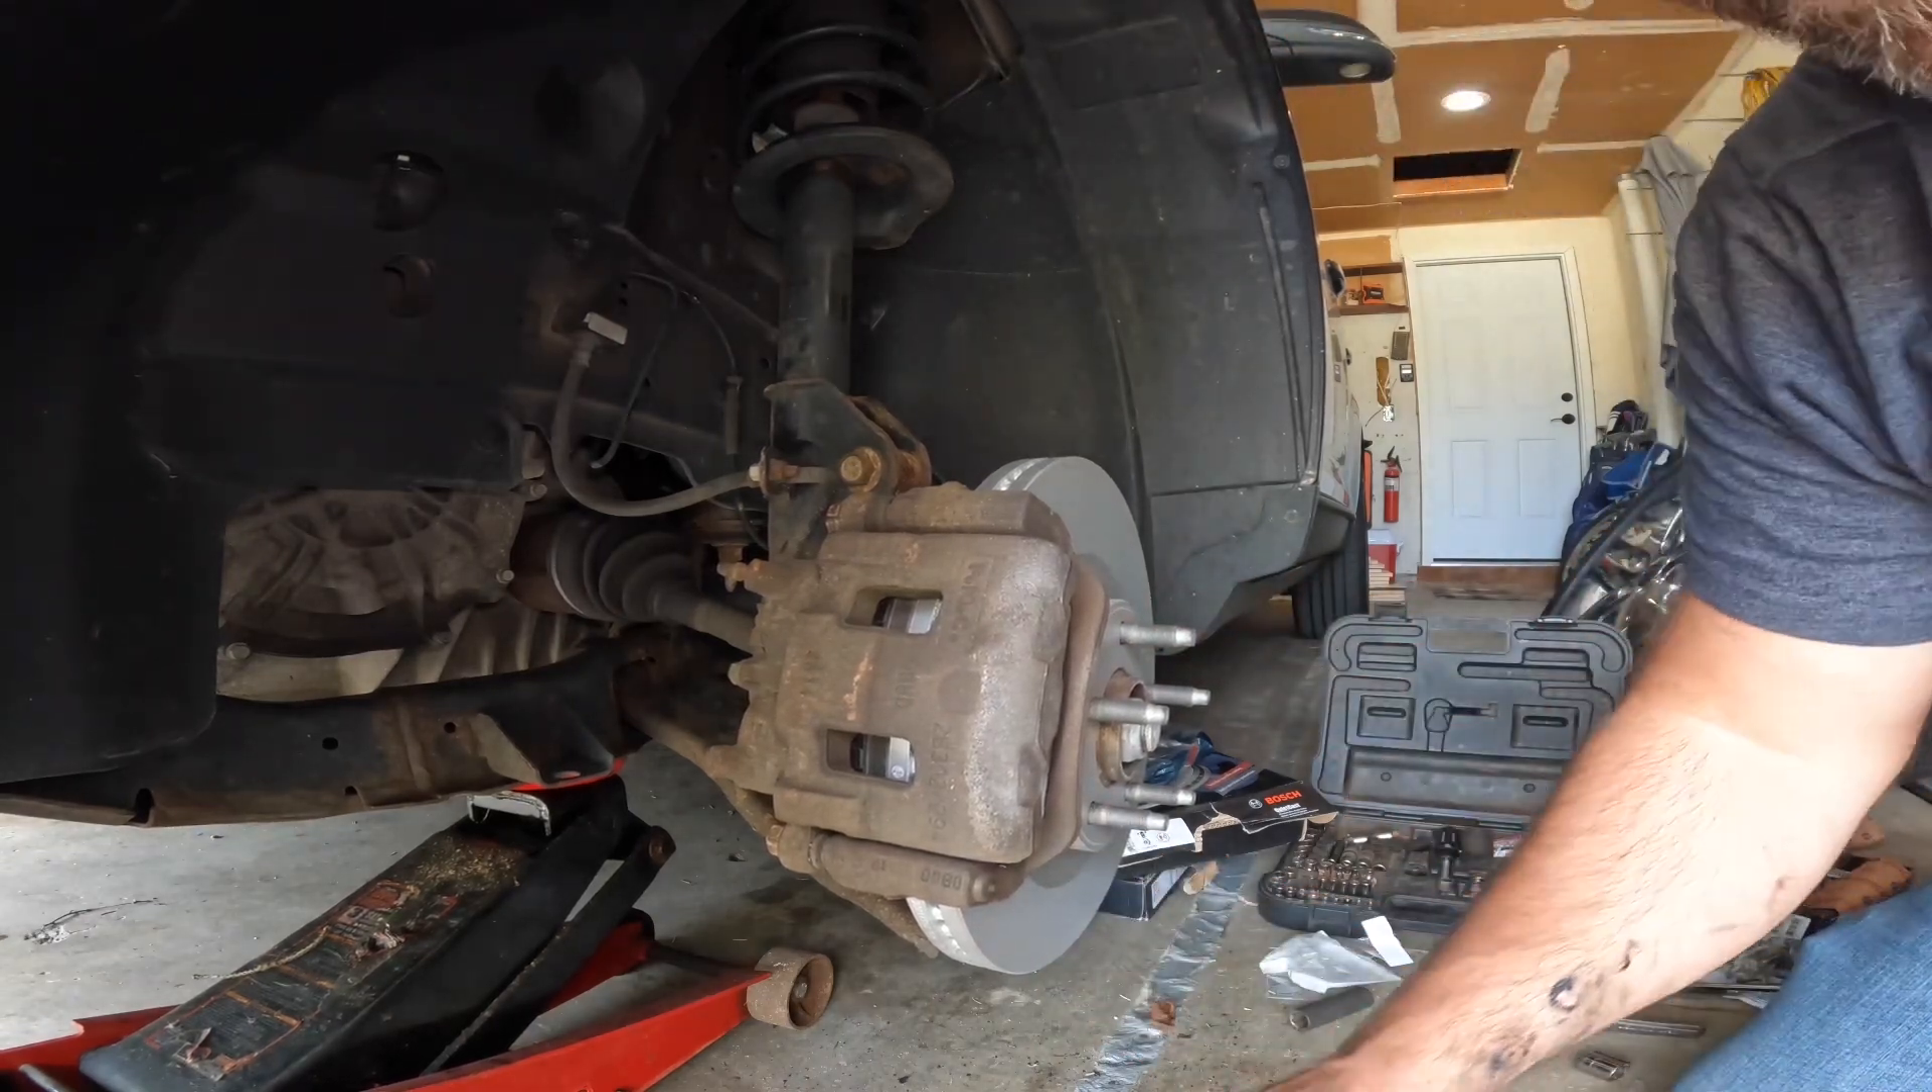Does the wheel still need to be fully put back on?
Yes.